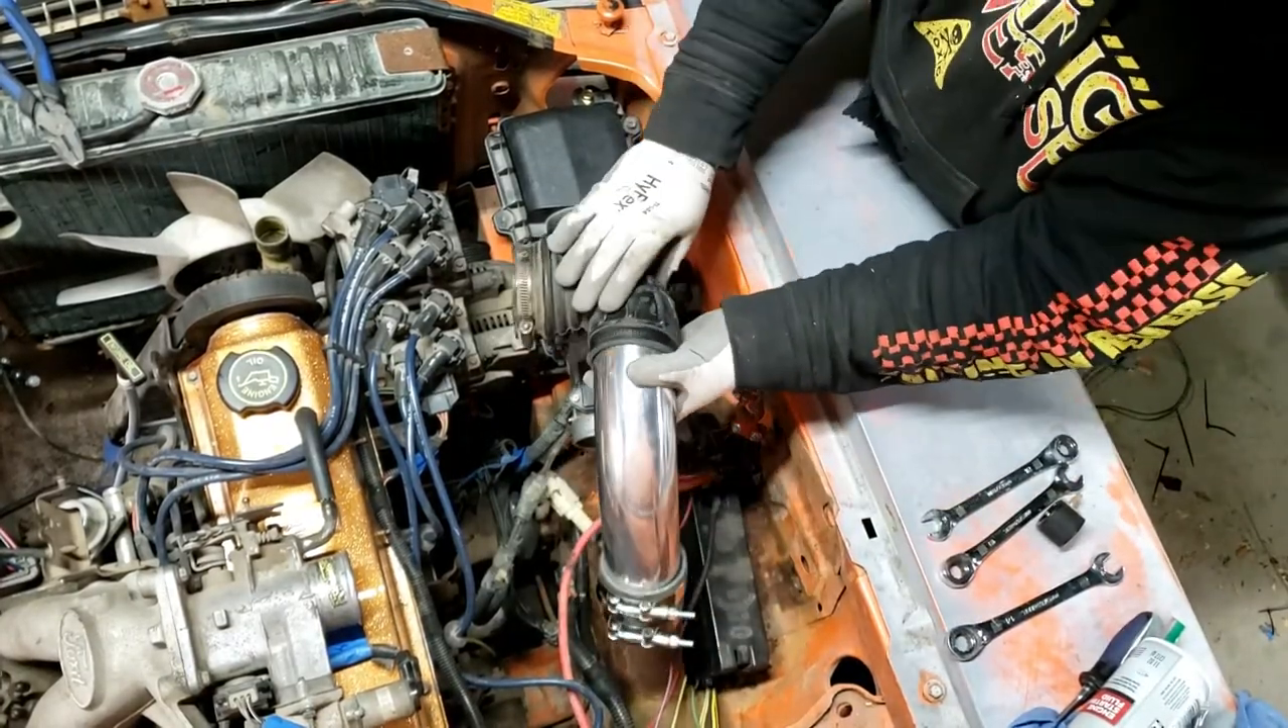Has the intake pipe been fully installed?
No.